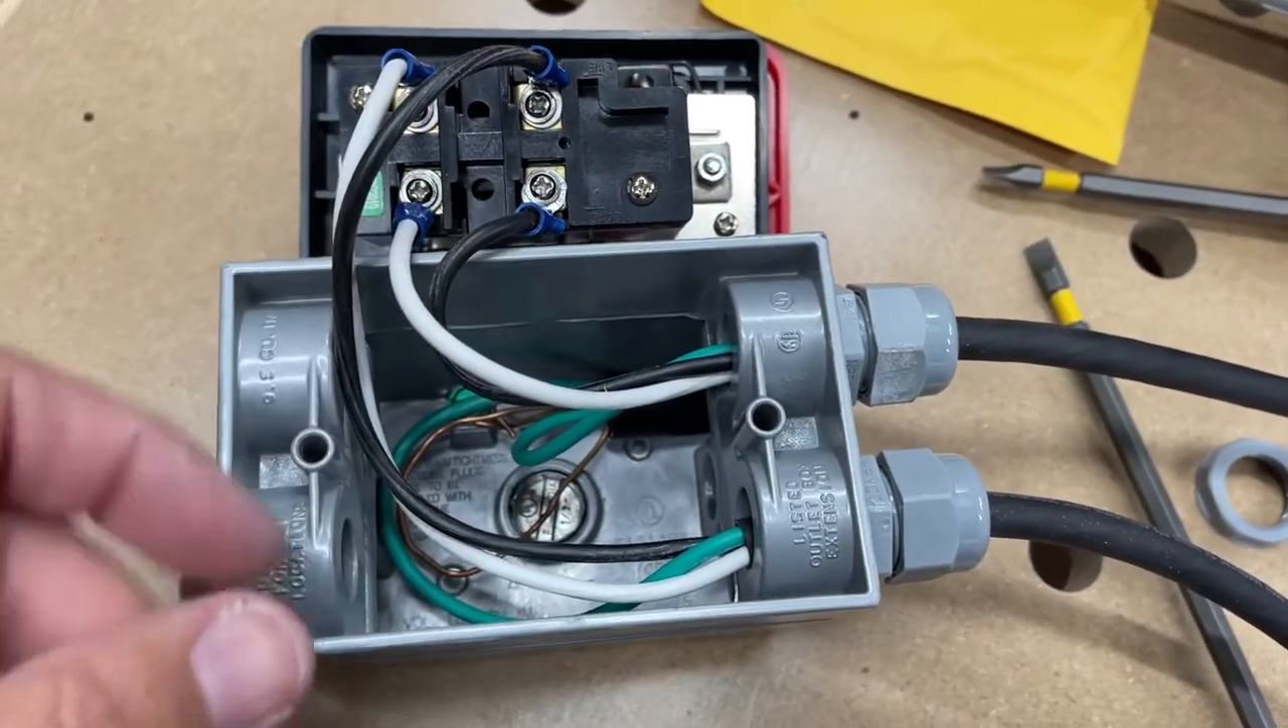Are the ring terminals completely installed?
Yes.